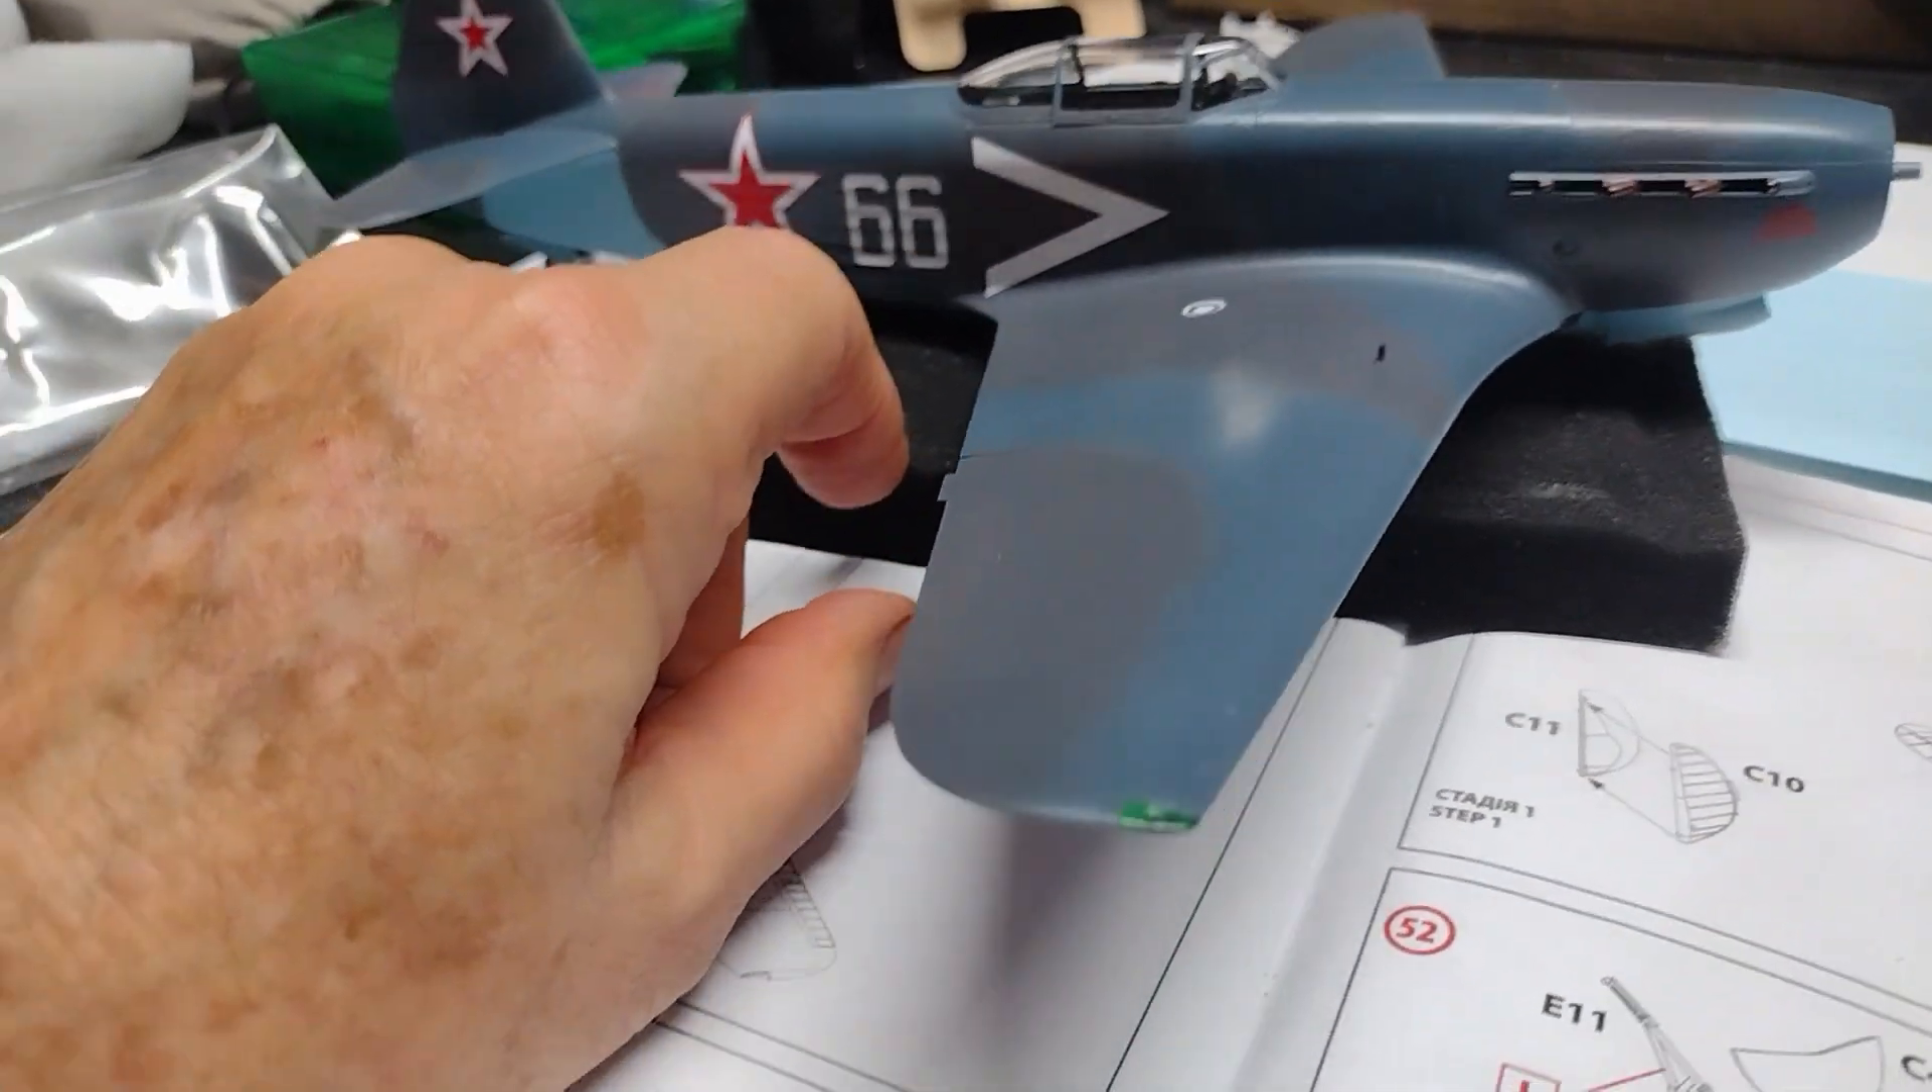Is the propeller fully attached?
No.